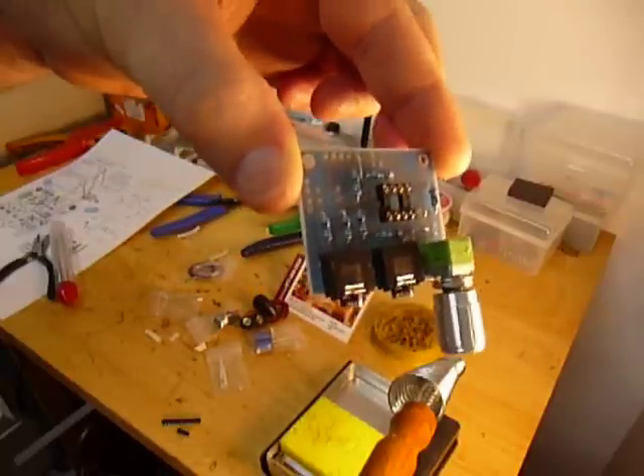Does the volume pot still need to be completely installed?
No.